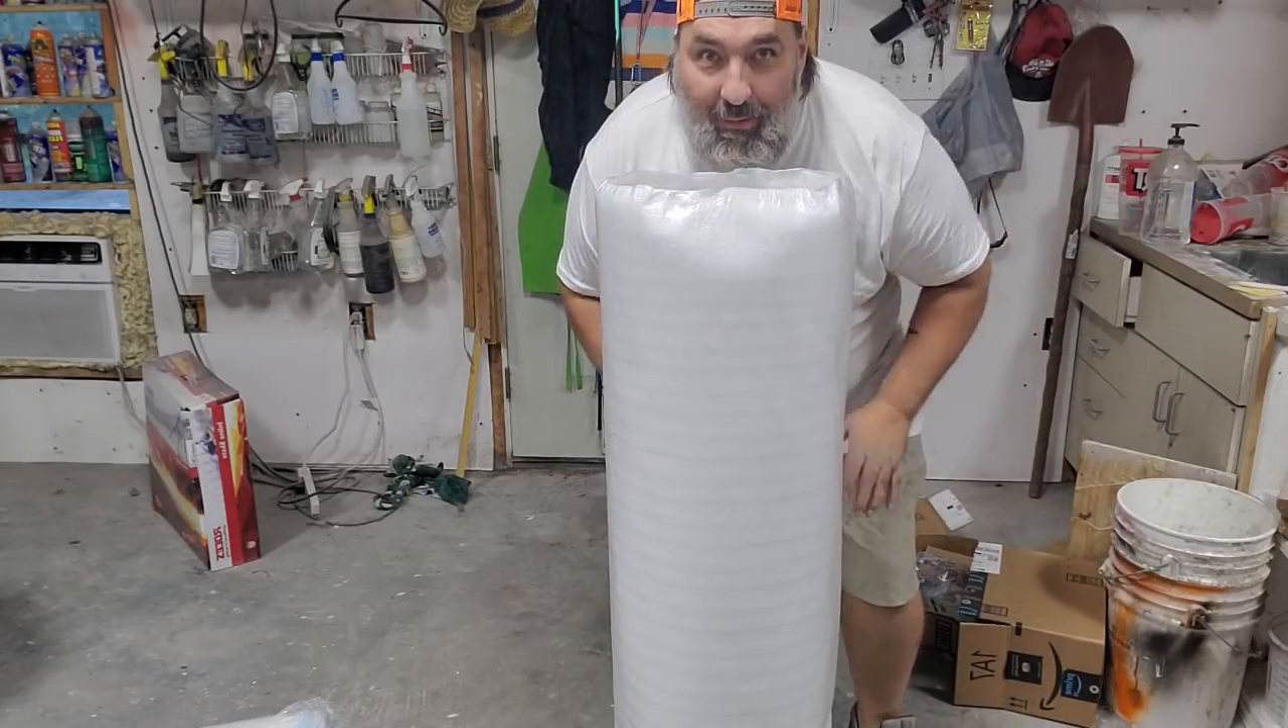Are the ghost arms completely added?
No.